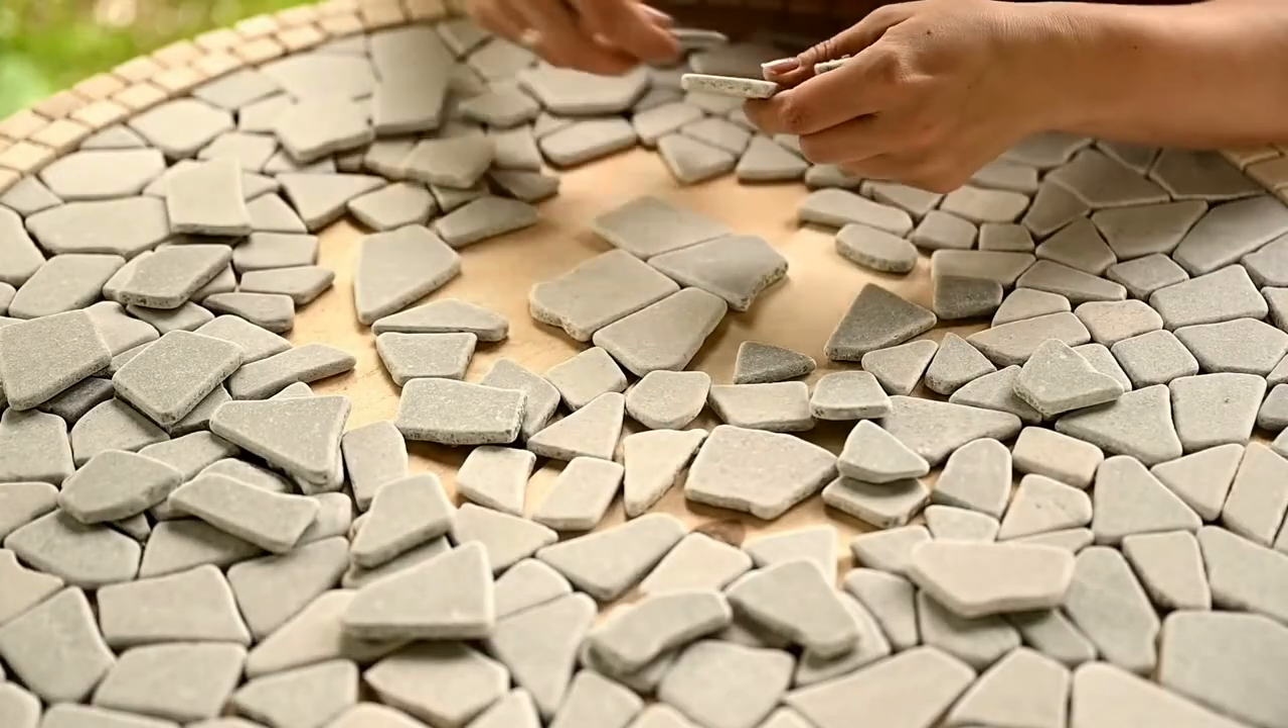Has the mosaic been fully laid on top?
No.